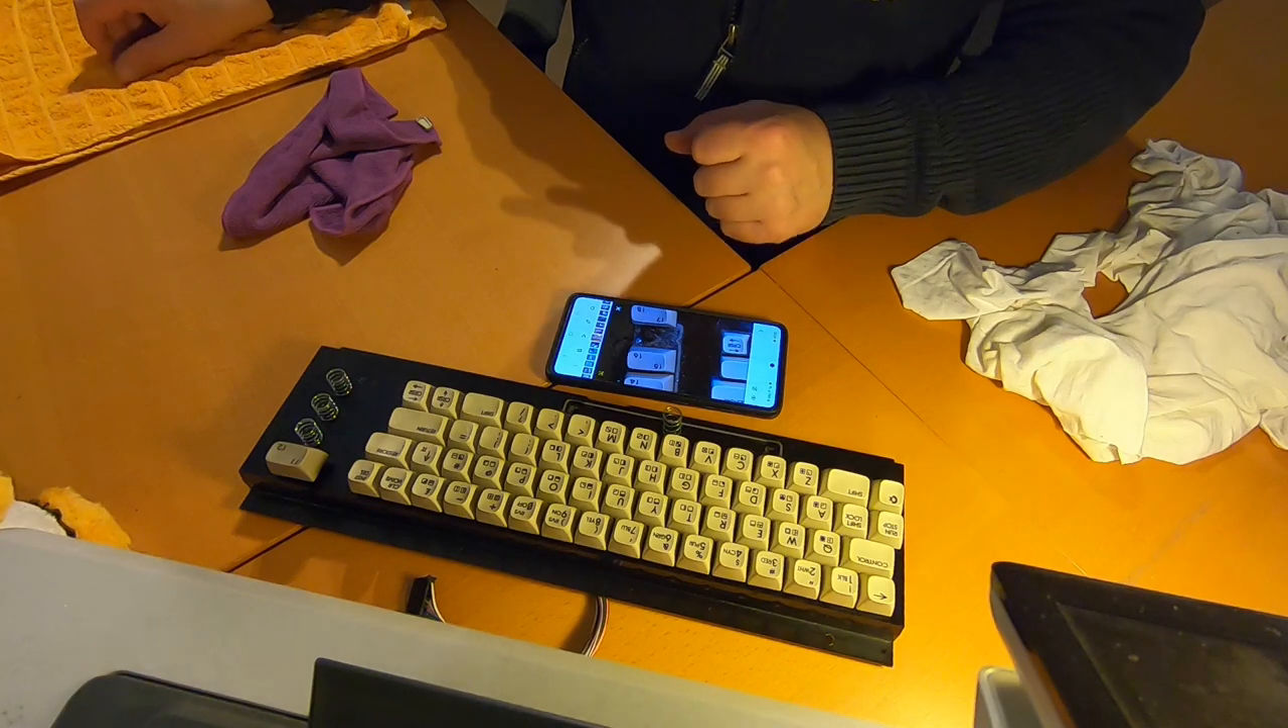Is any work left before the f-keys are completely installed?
Yes.